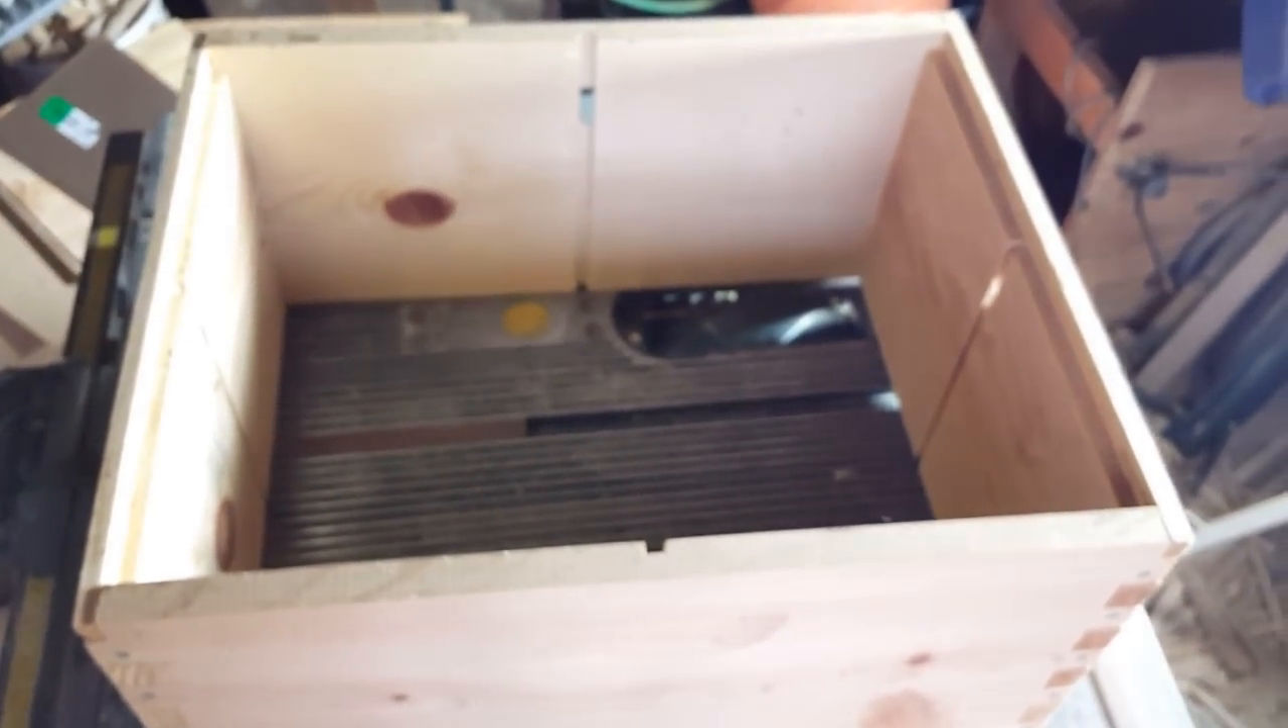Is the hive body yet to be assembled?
No.